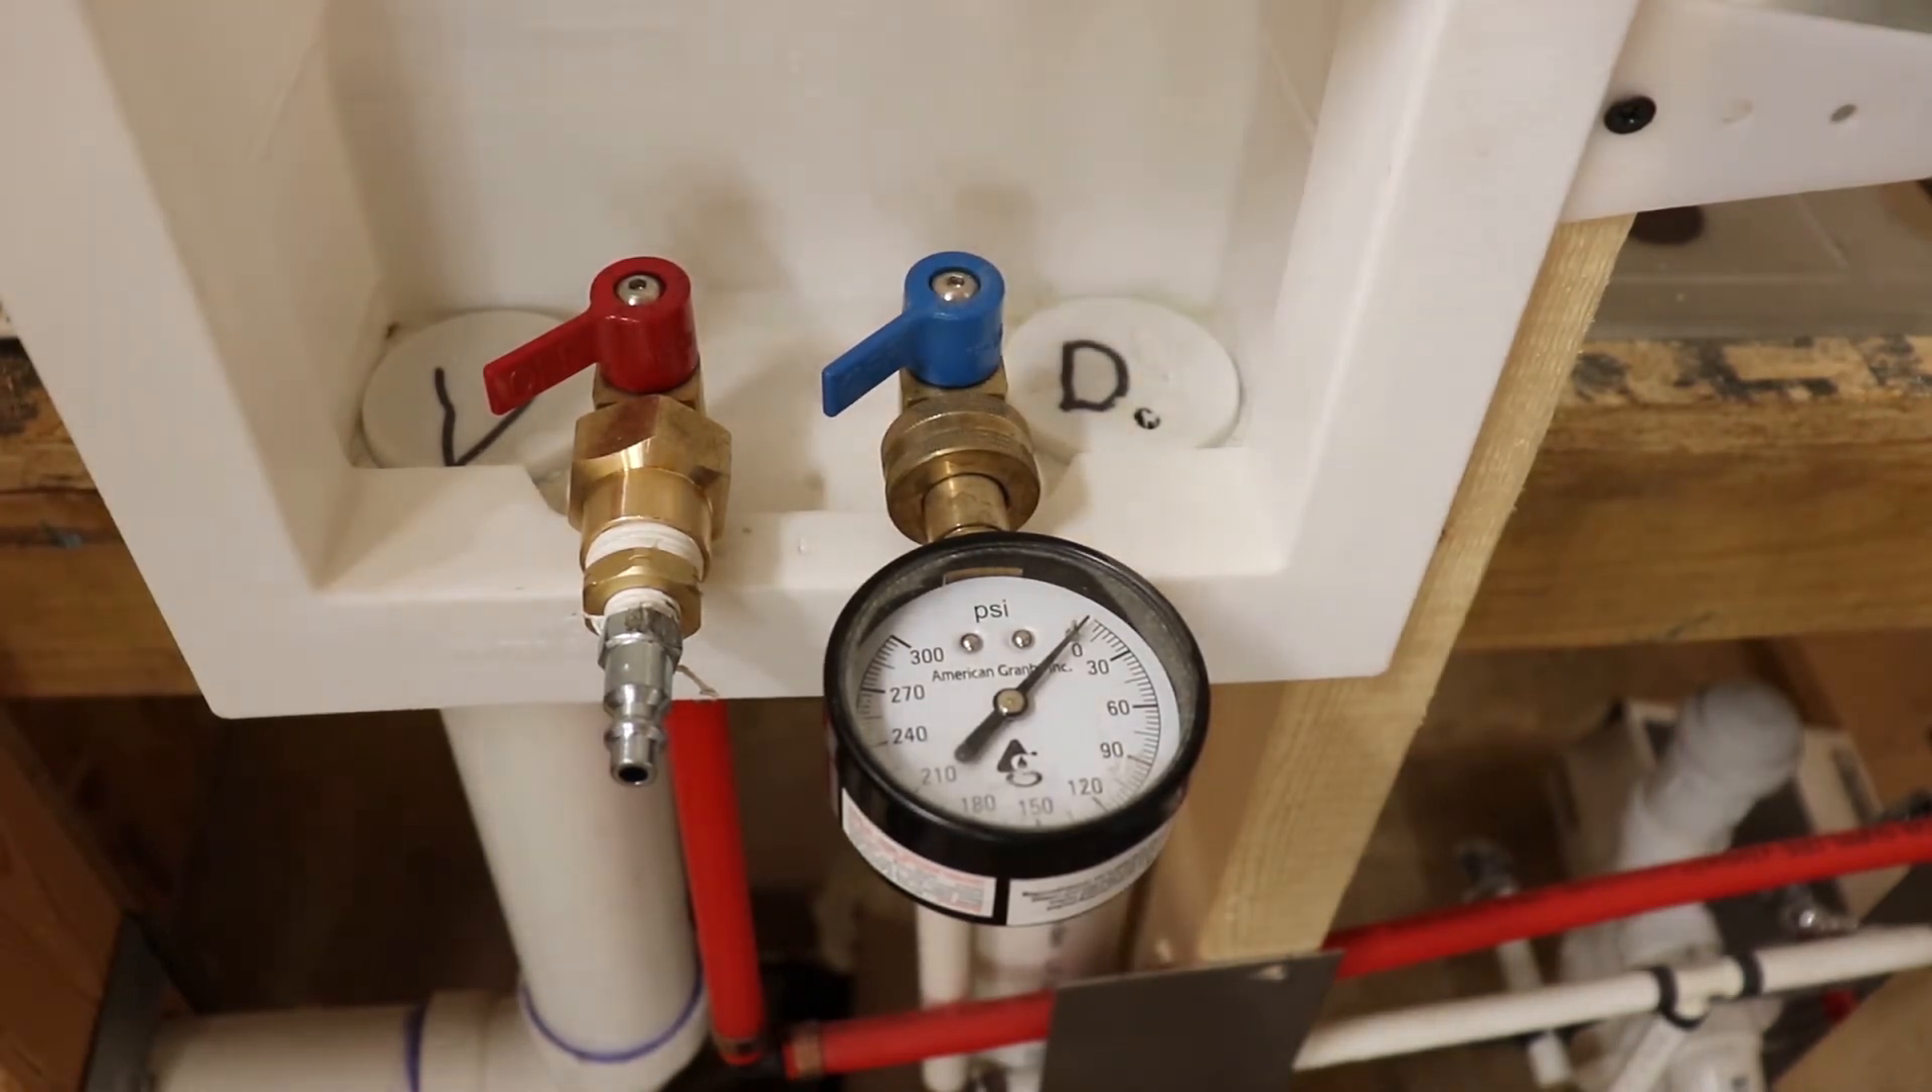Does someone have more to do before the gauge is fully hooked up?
No.